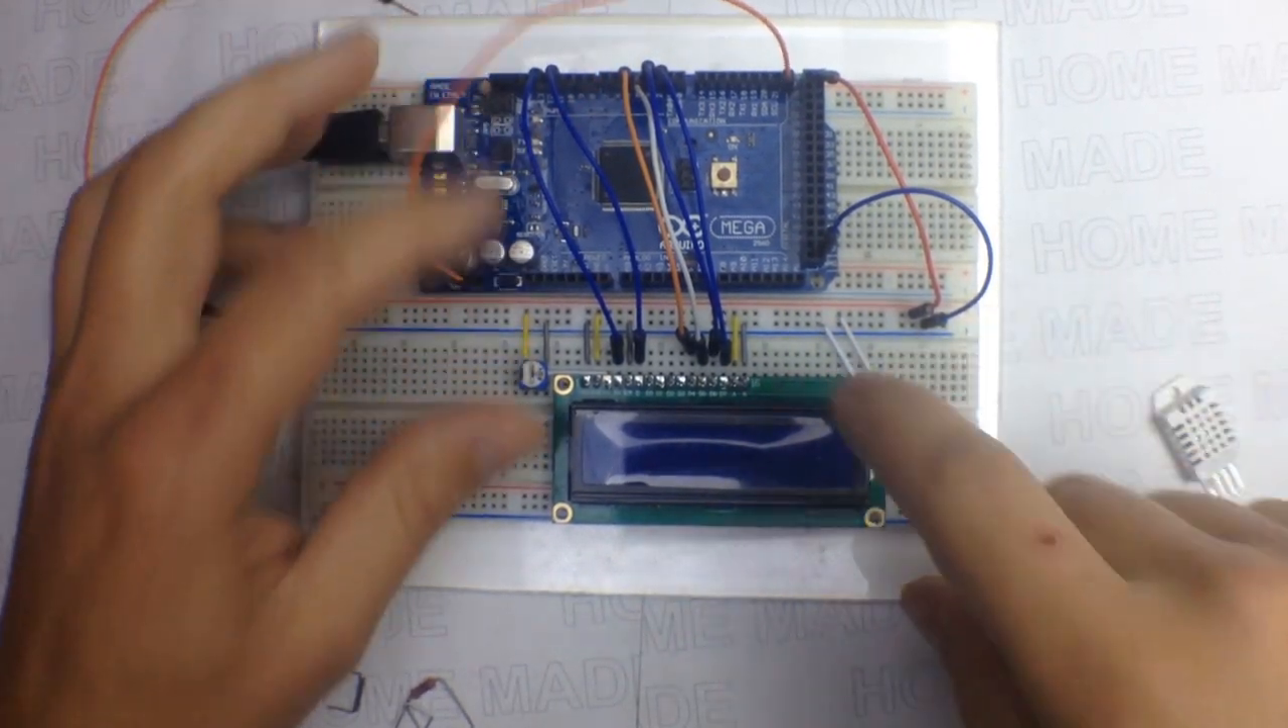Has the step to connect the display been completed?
Yes.